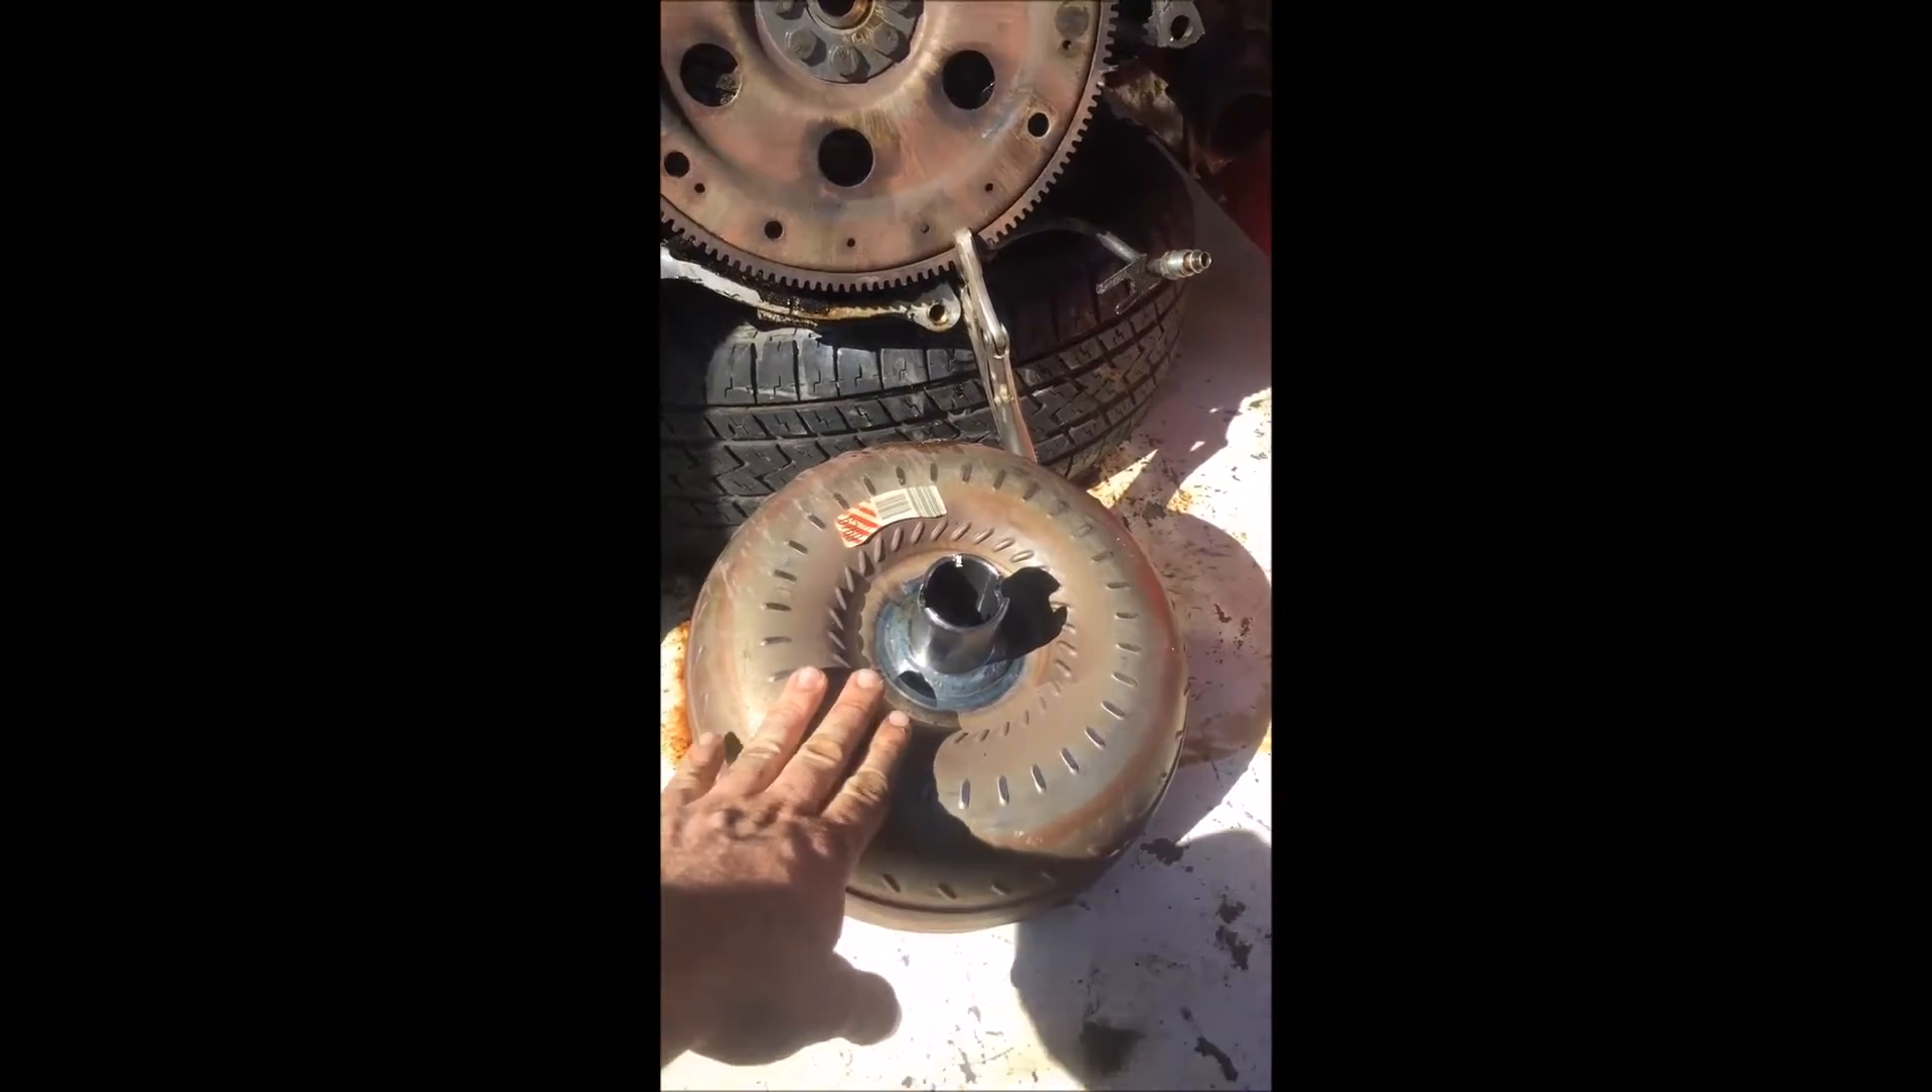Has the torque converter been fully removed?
Yes.